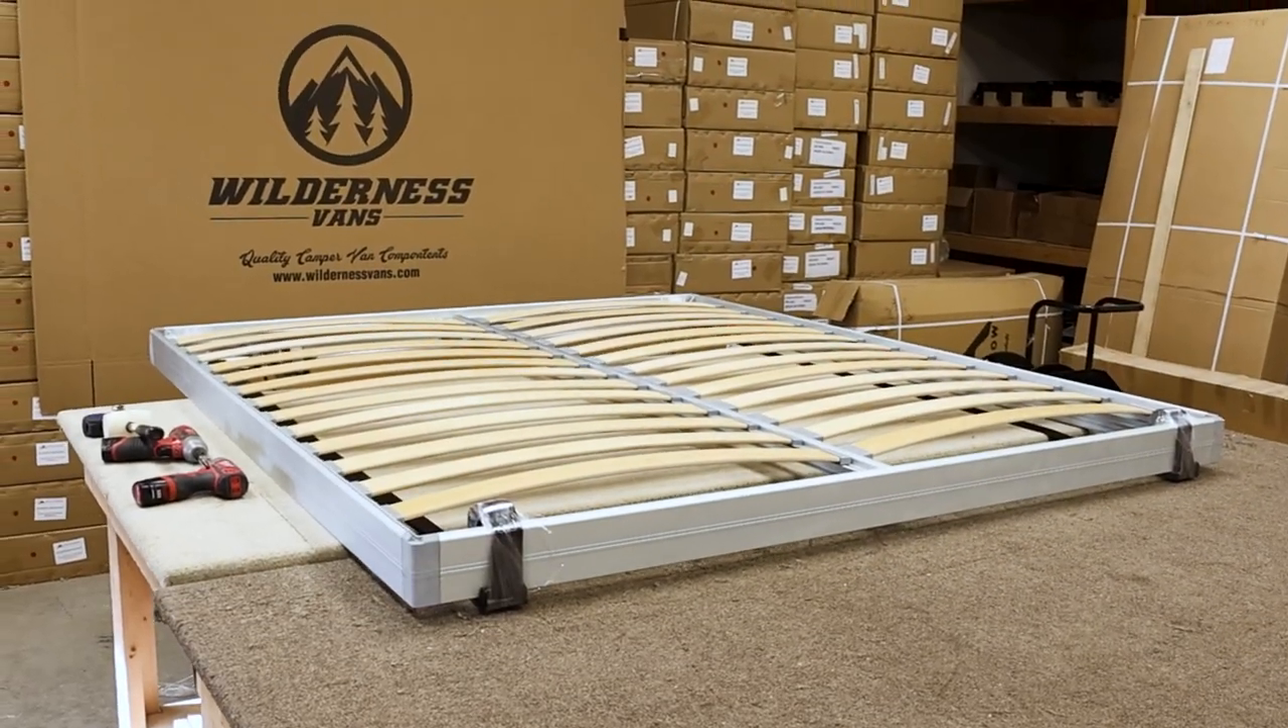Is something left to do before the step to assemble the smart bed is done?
No.